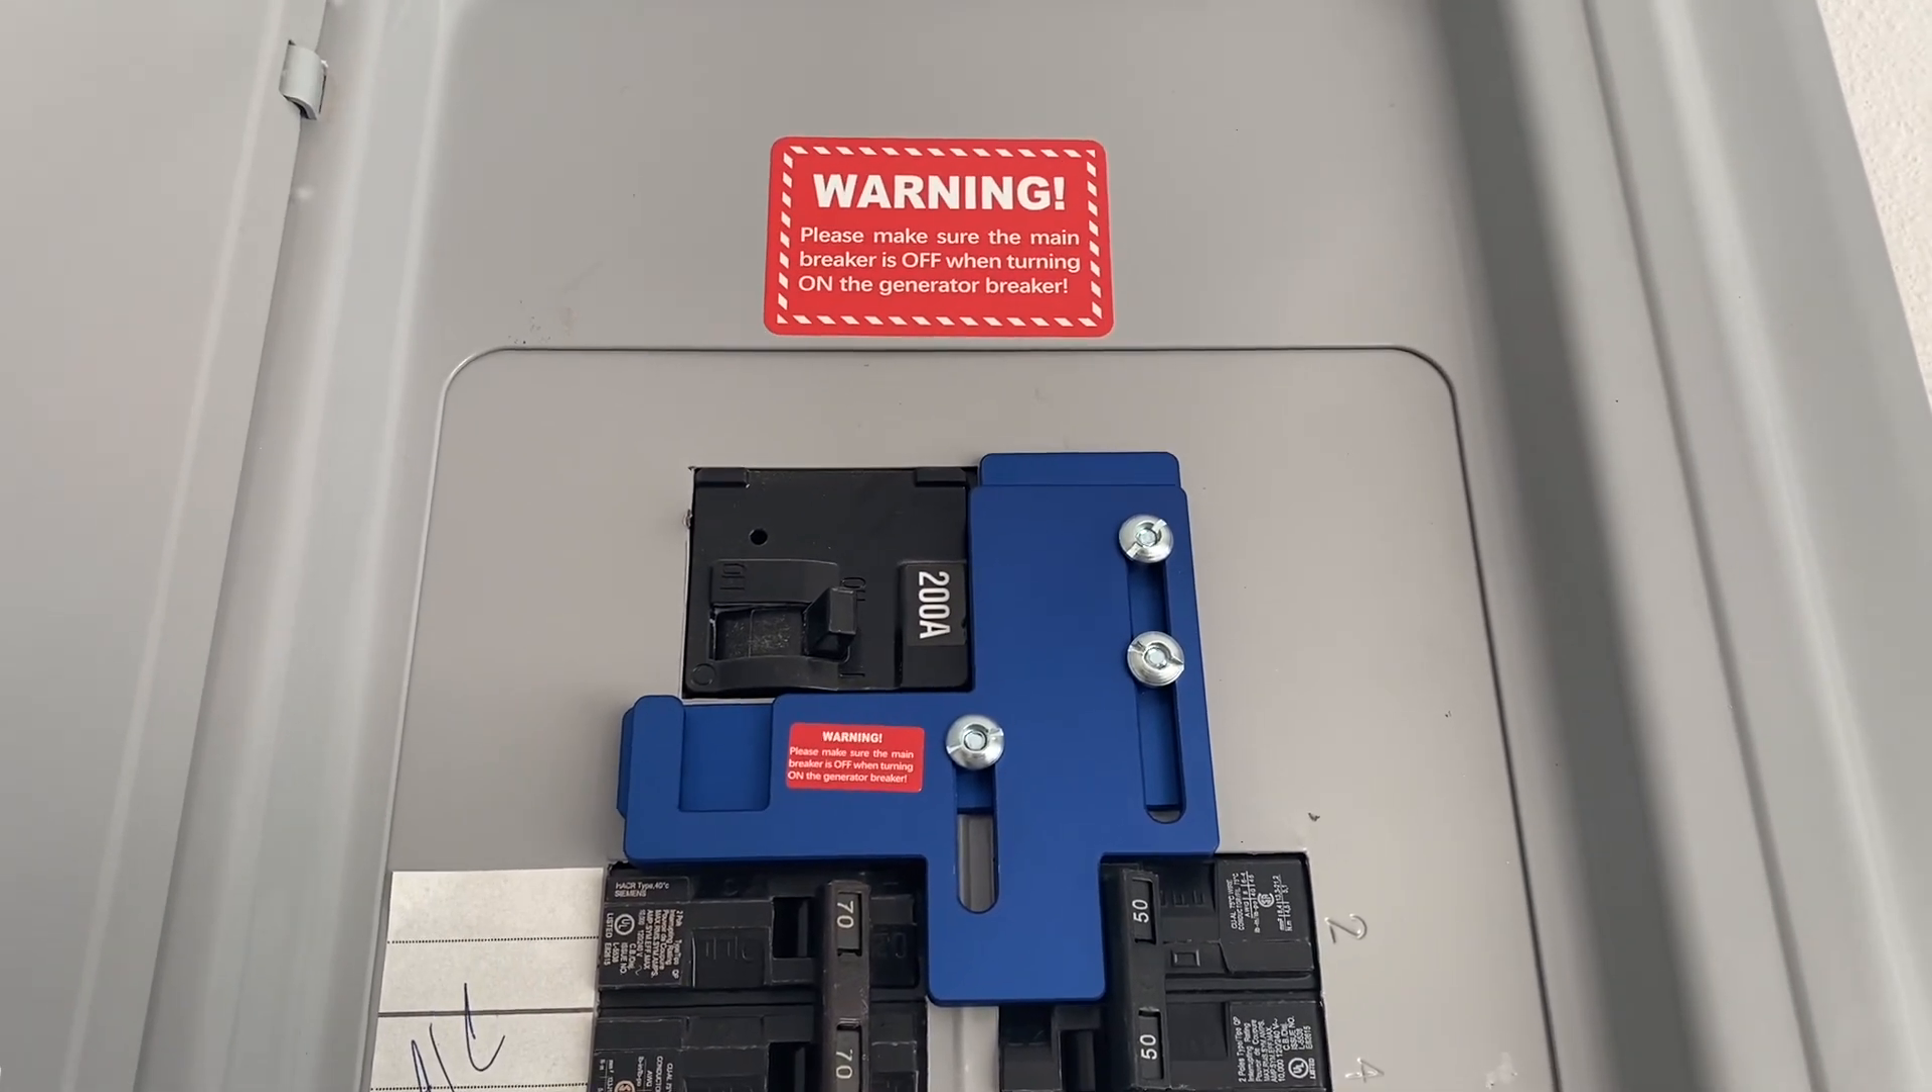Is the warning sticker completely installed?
Yes.